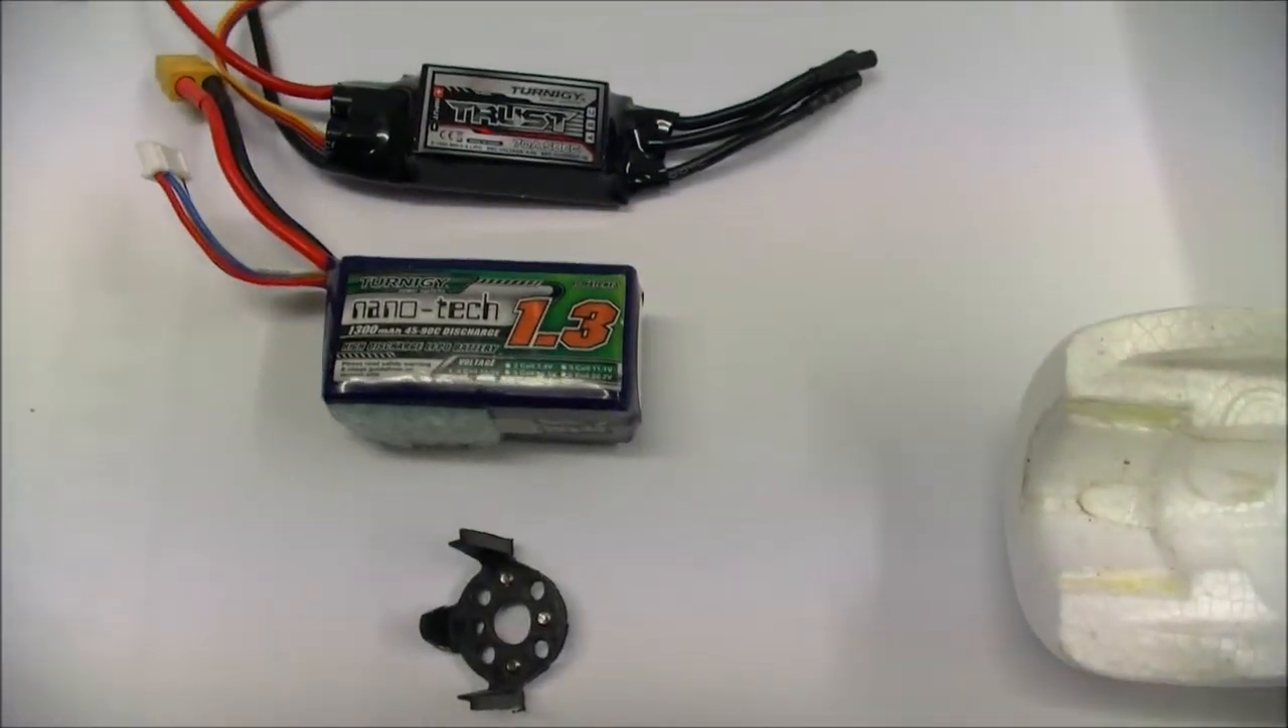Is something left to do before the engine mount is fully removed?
No.